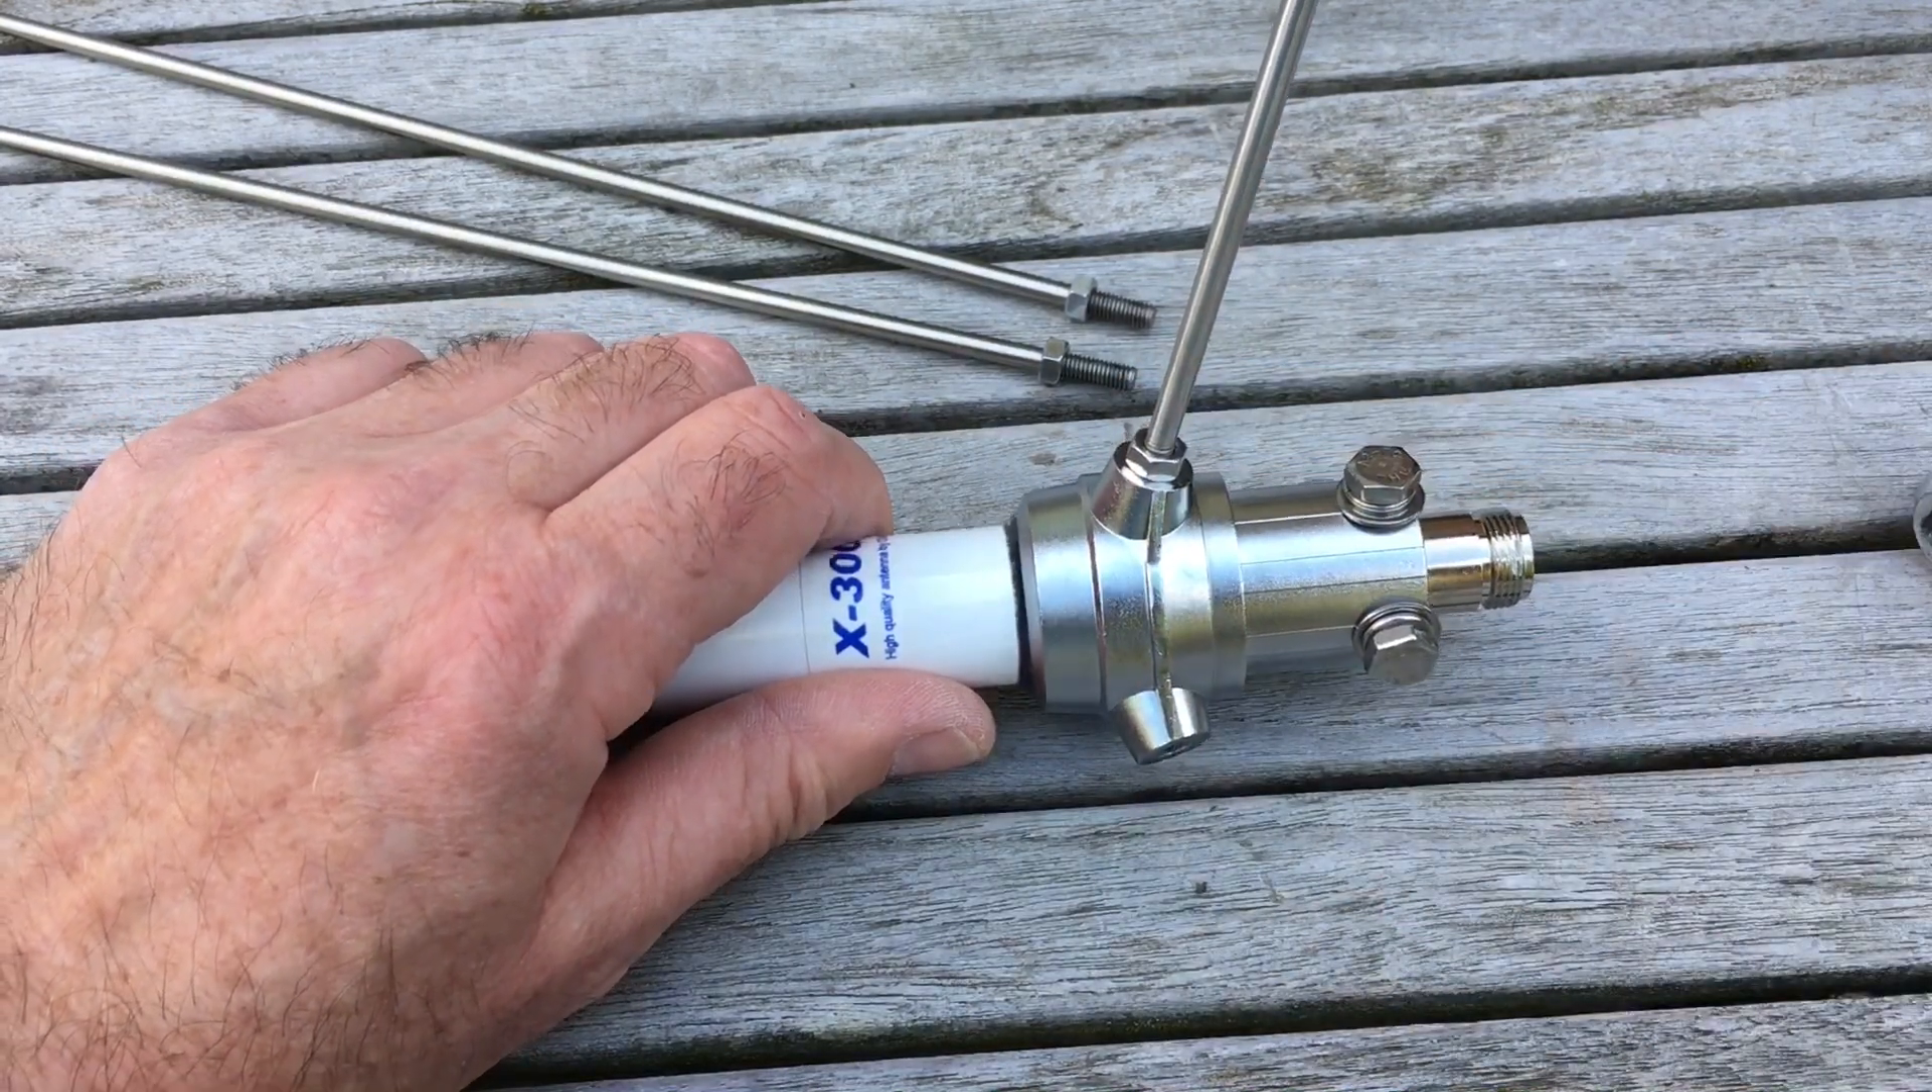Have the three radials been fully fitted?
No.